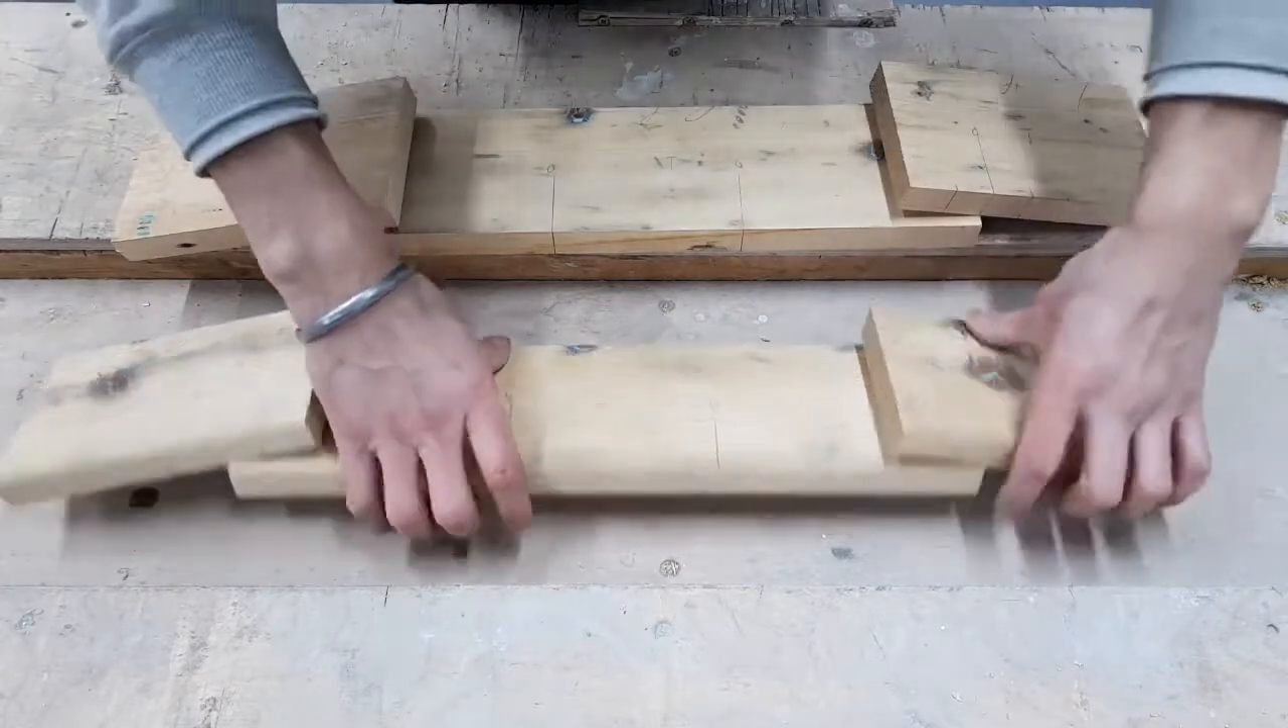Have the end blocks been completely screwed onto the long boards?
No.